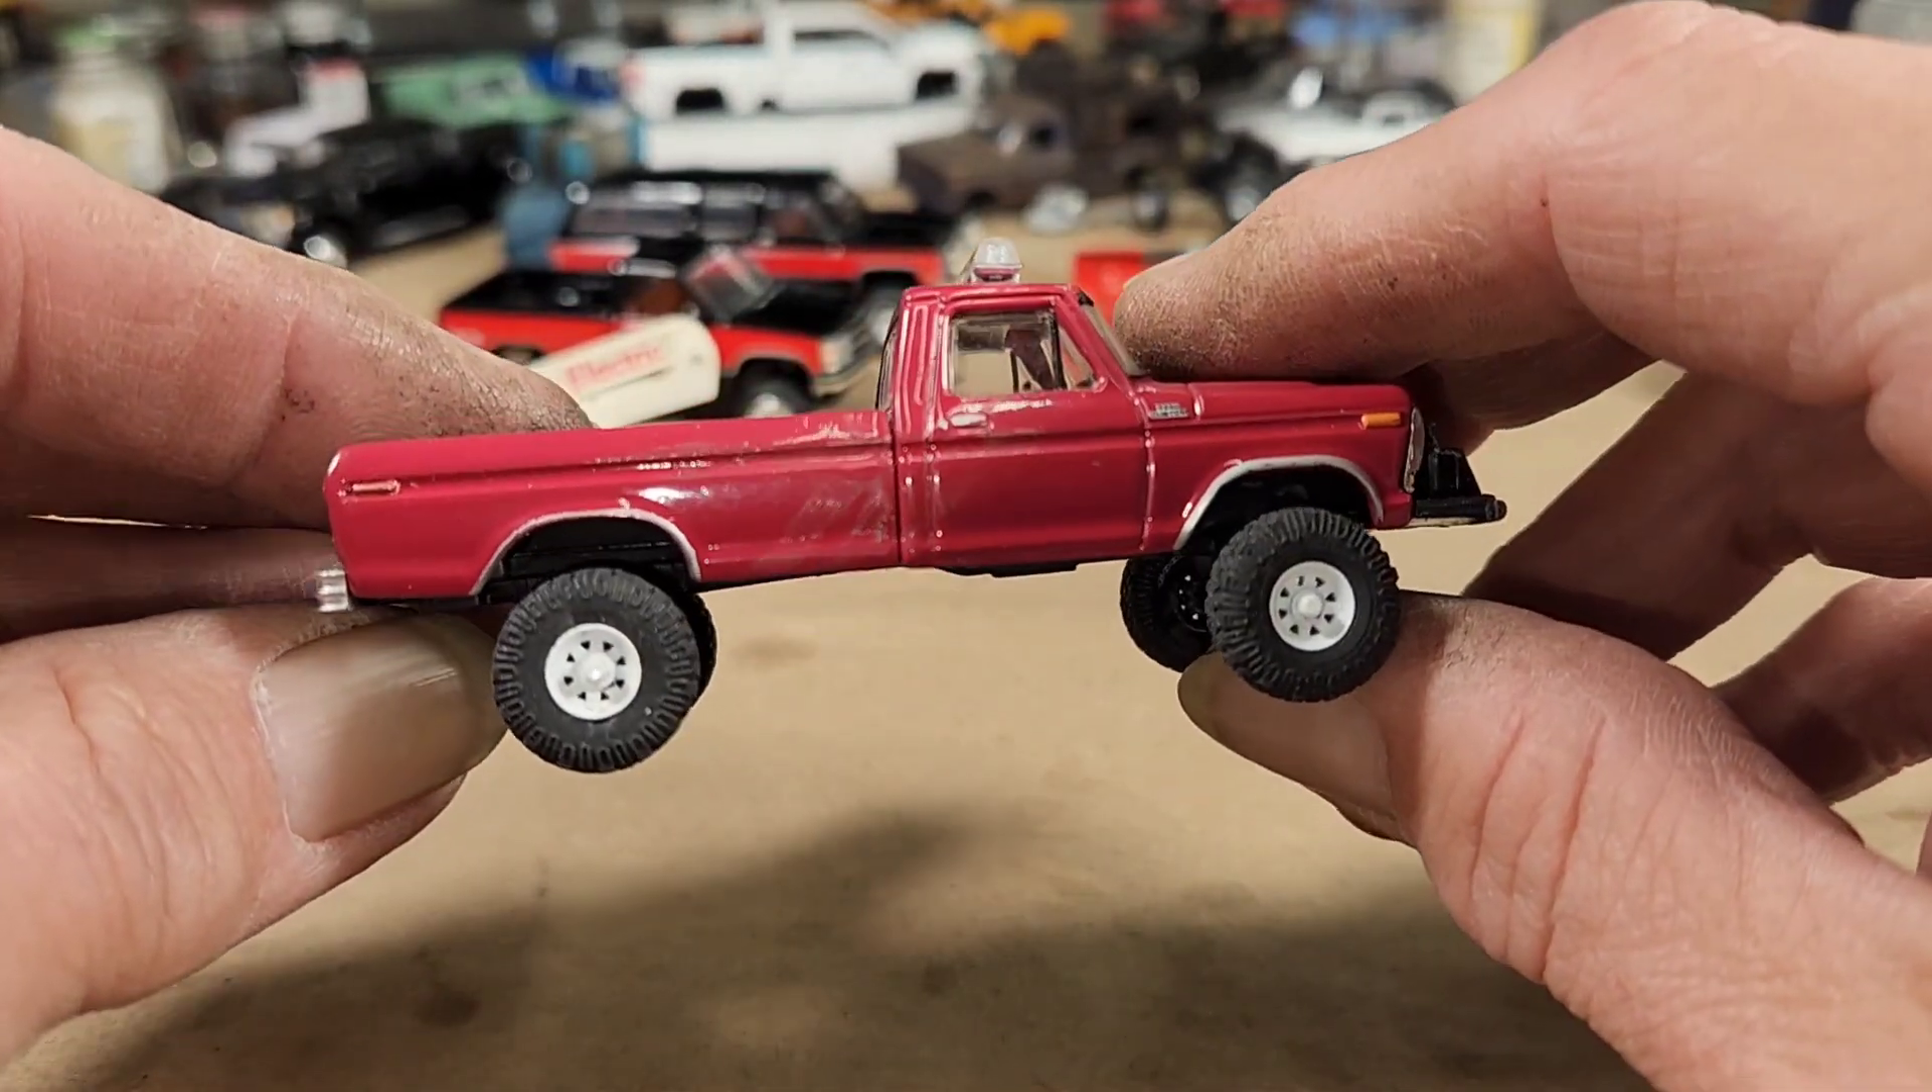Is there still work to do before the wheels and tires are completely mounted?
No.